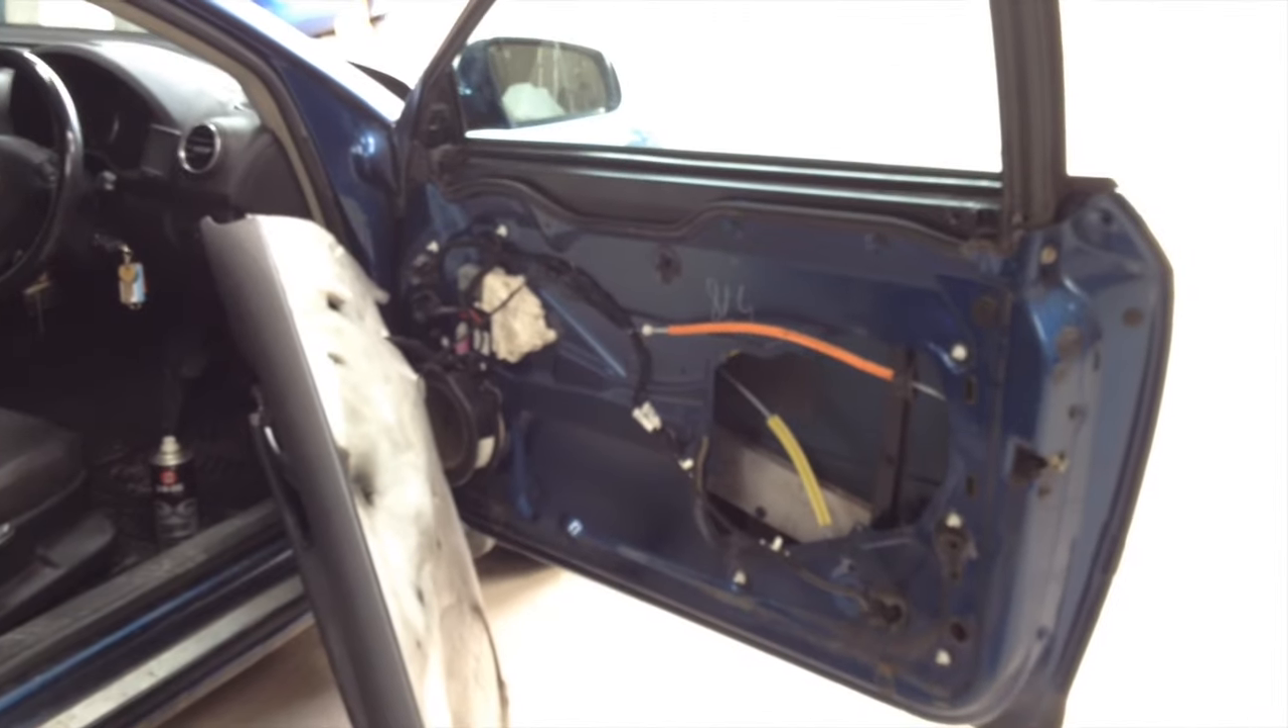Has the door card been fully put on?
No.